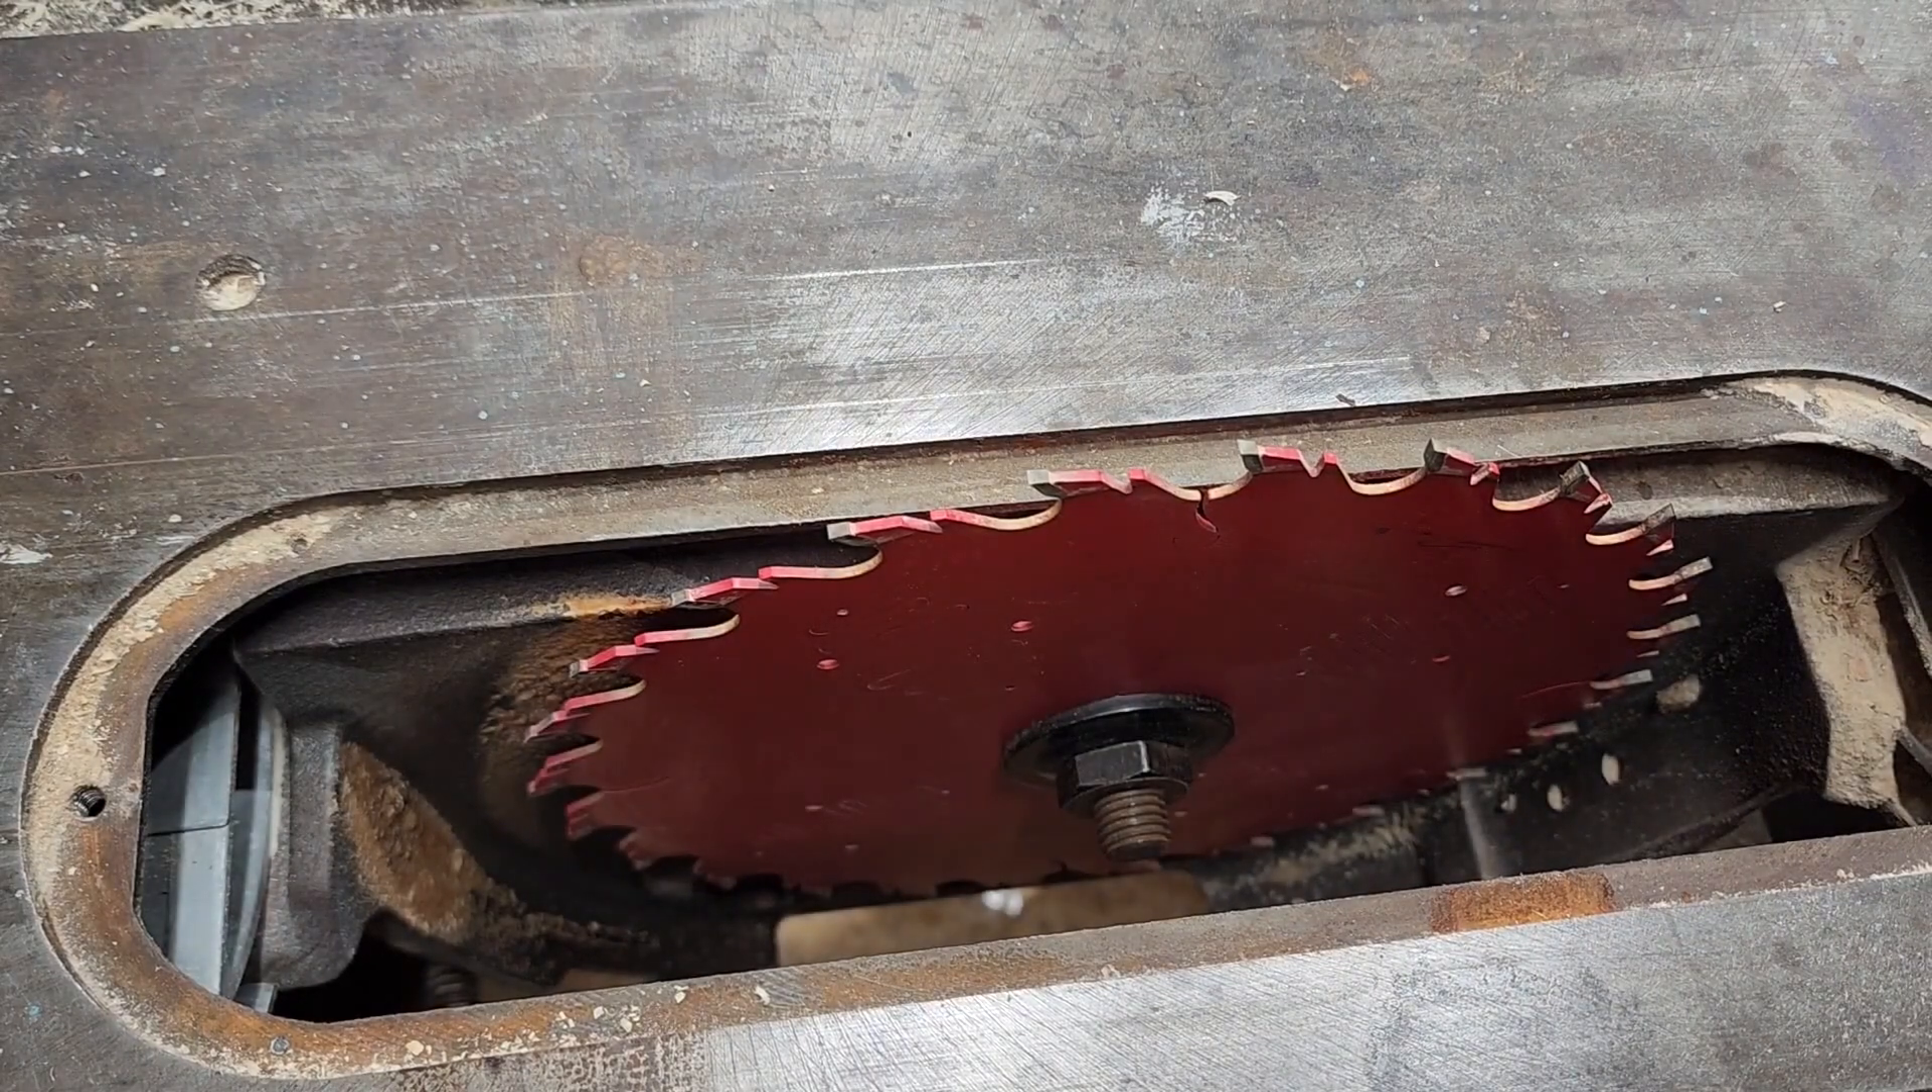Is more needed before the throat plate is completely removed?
No.